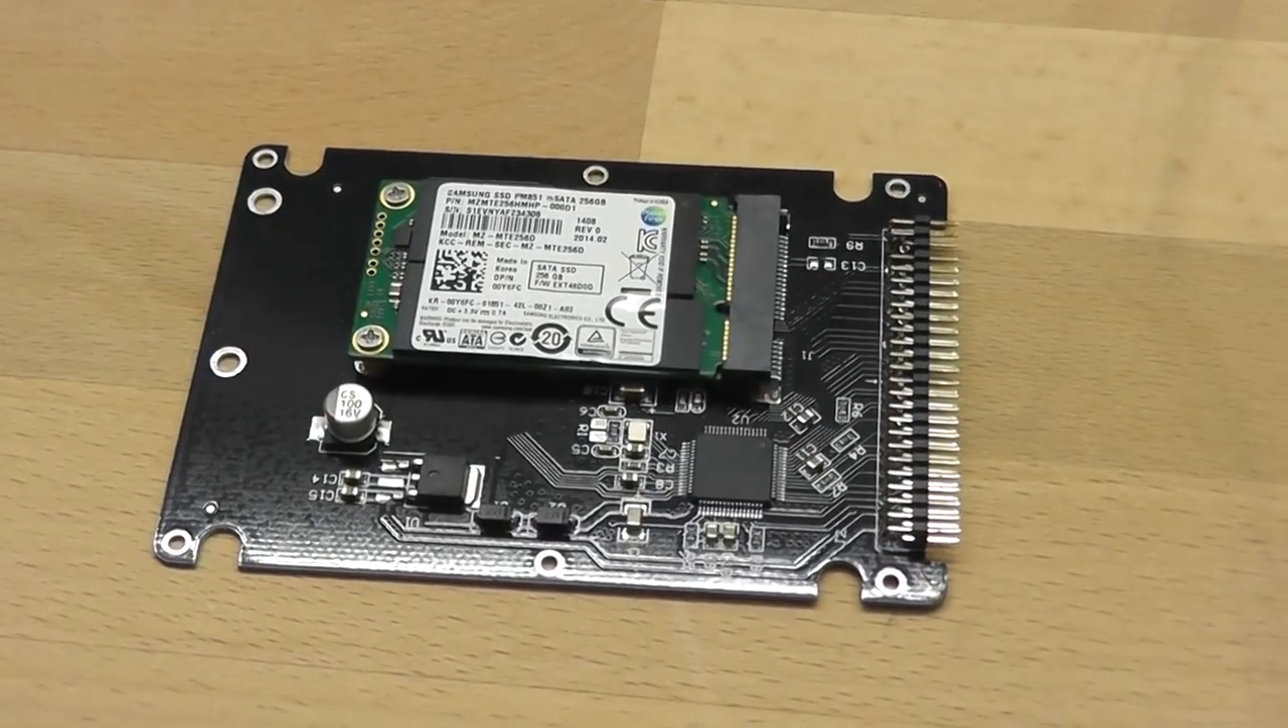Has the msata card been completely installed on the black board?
Yes.